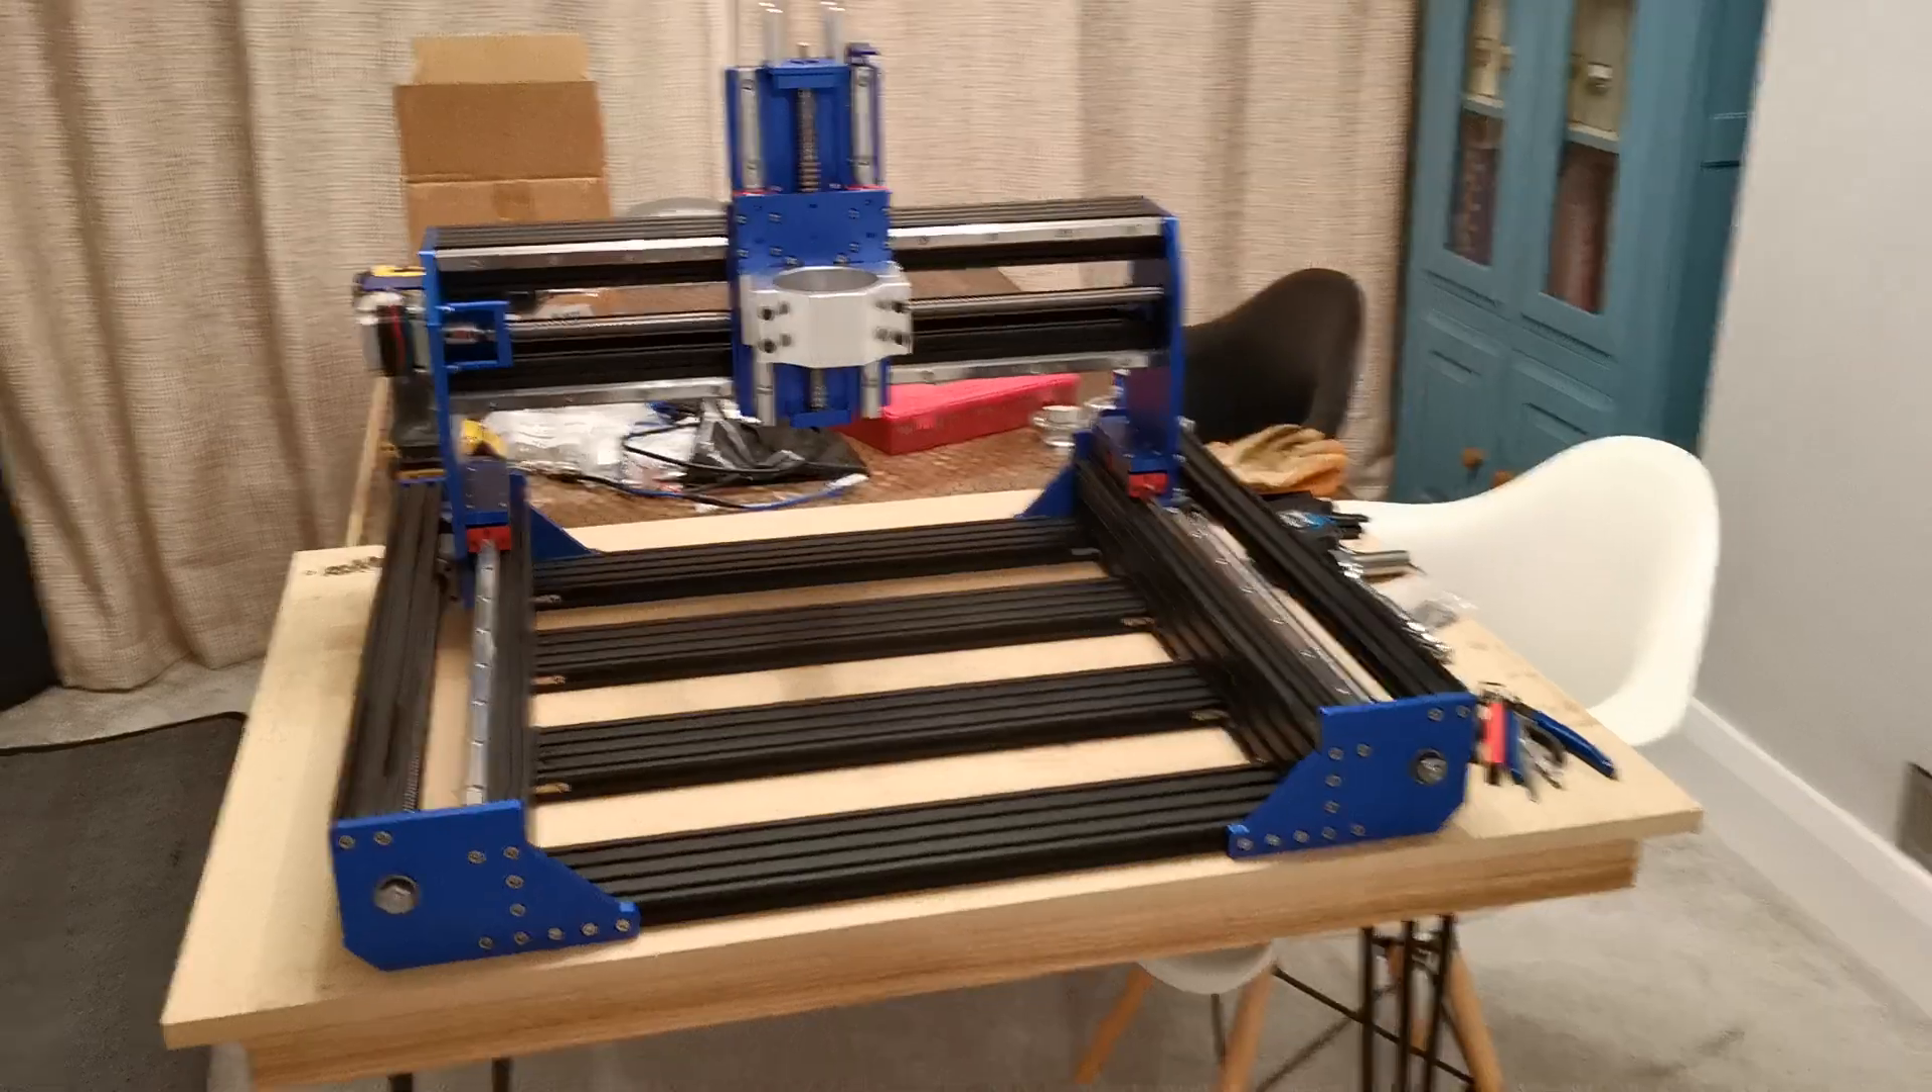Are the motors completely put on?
No.